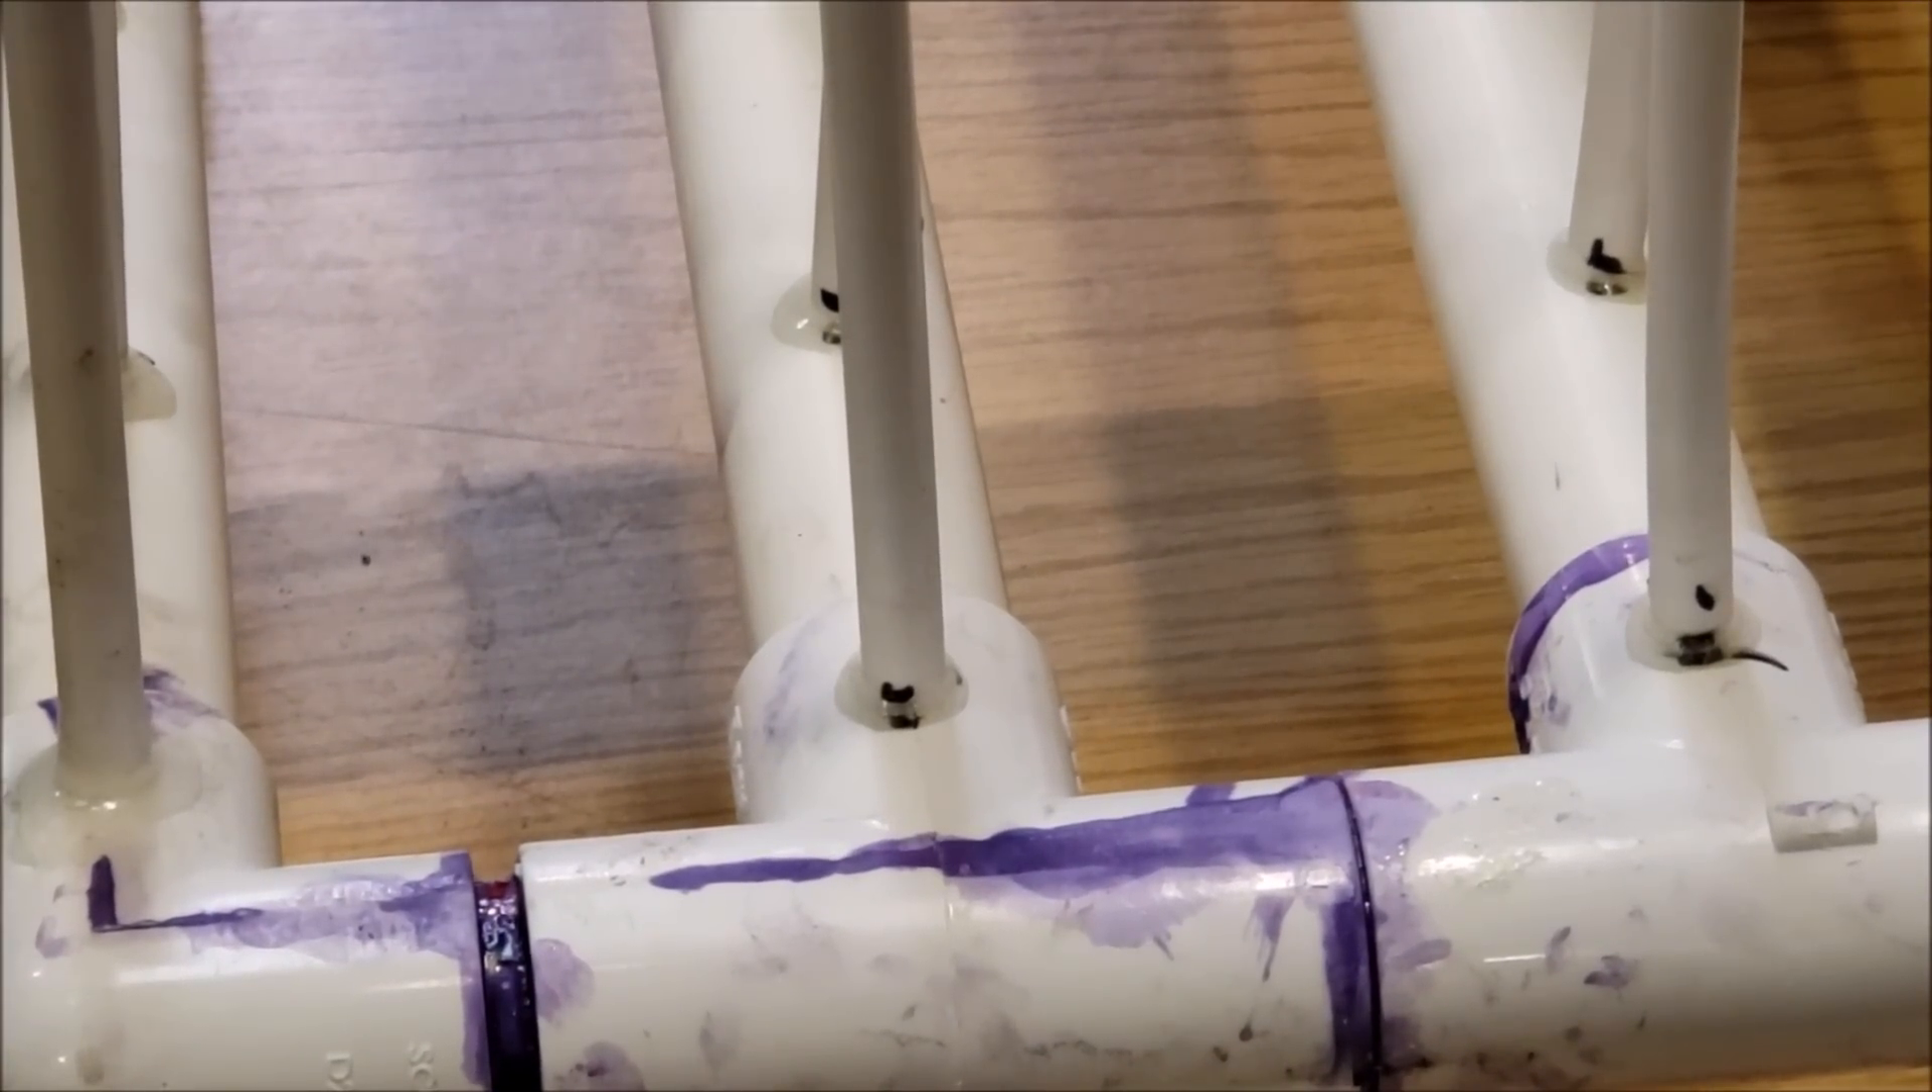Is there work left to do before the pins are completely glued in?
No.